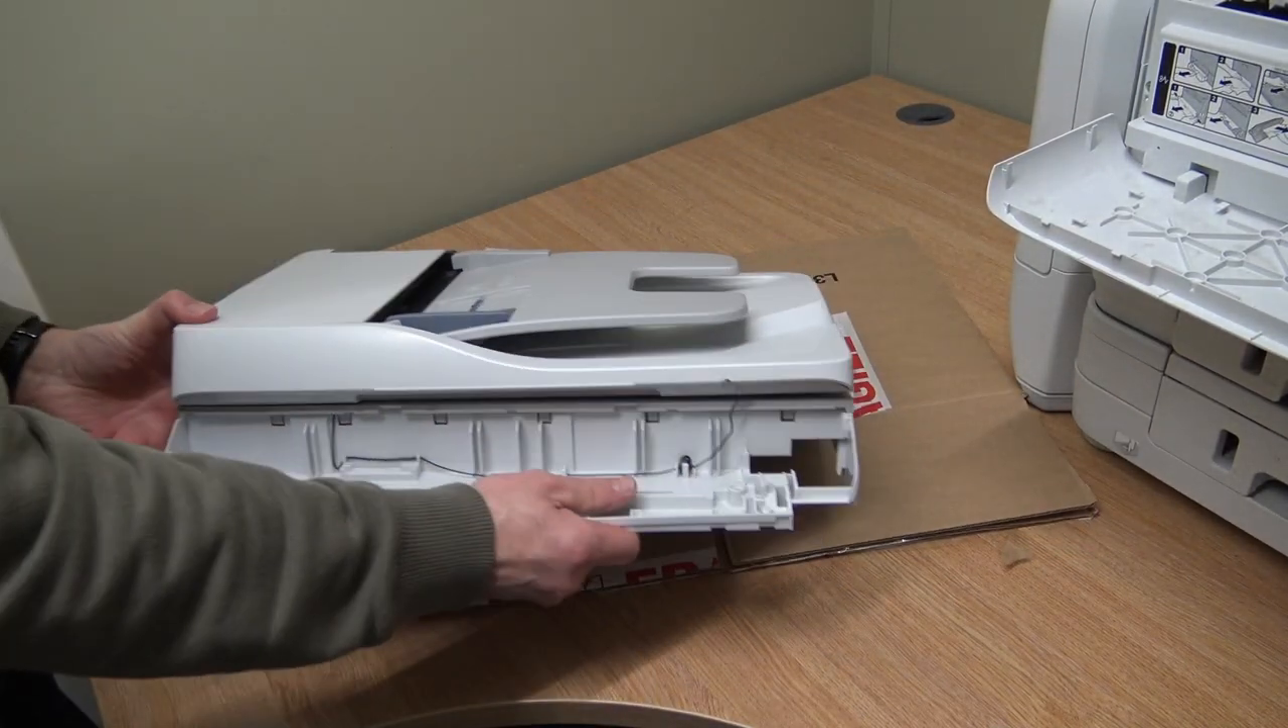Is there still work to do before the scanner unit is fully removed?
No.